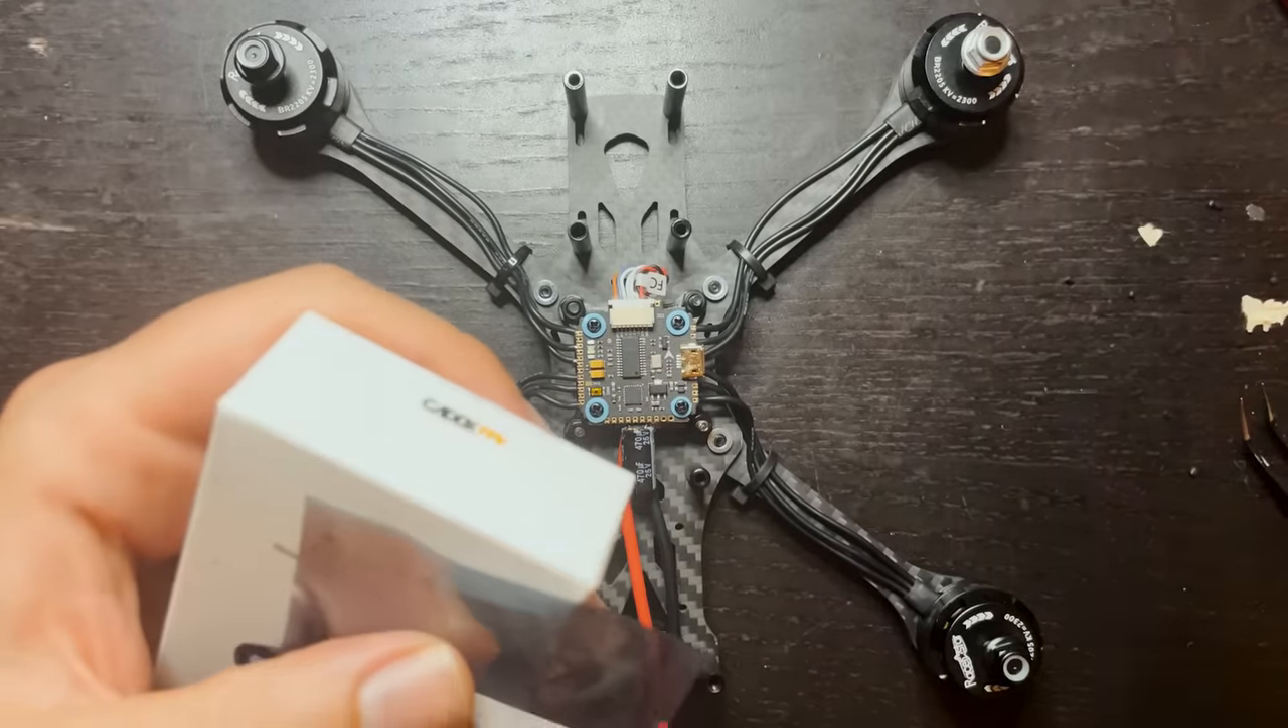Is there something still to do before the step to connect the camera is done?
Yes.